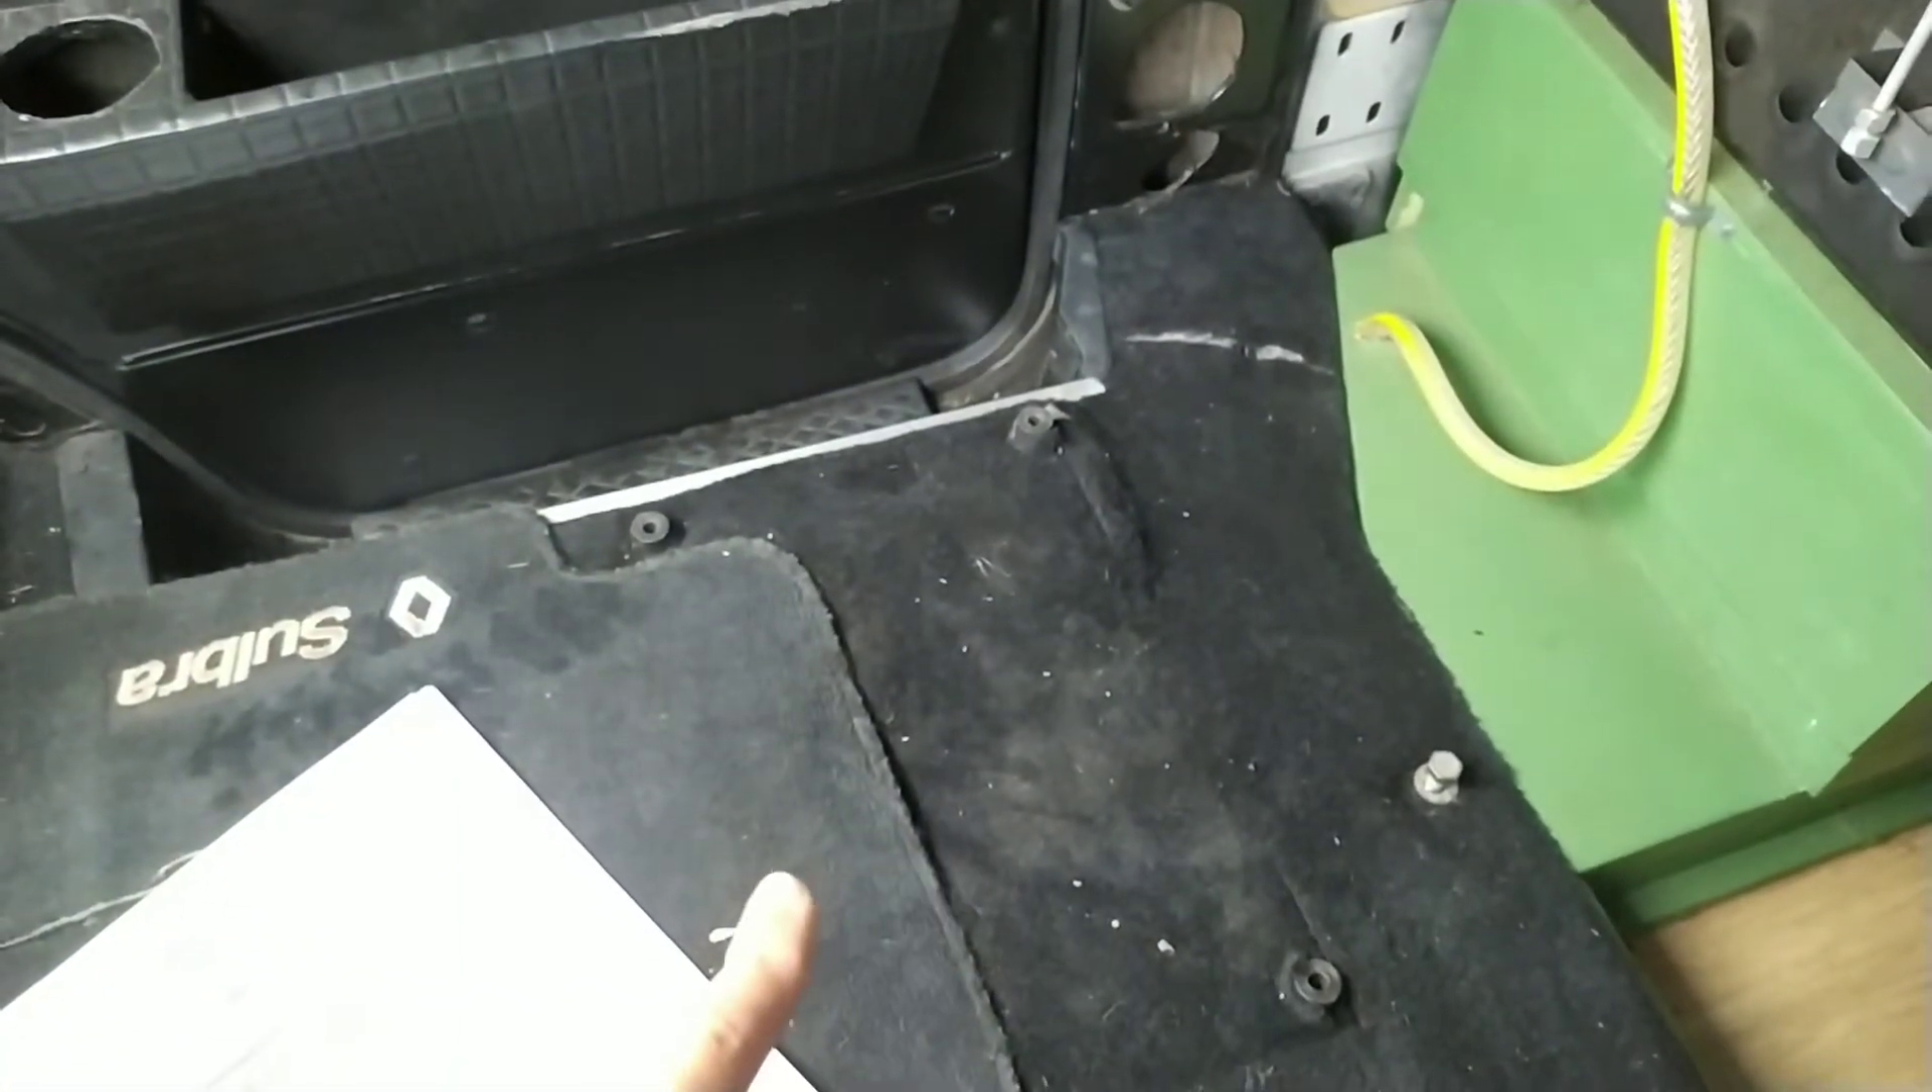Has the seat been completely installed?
No.